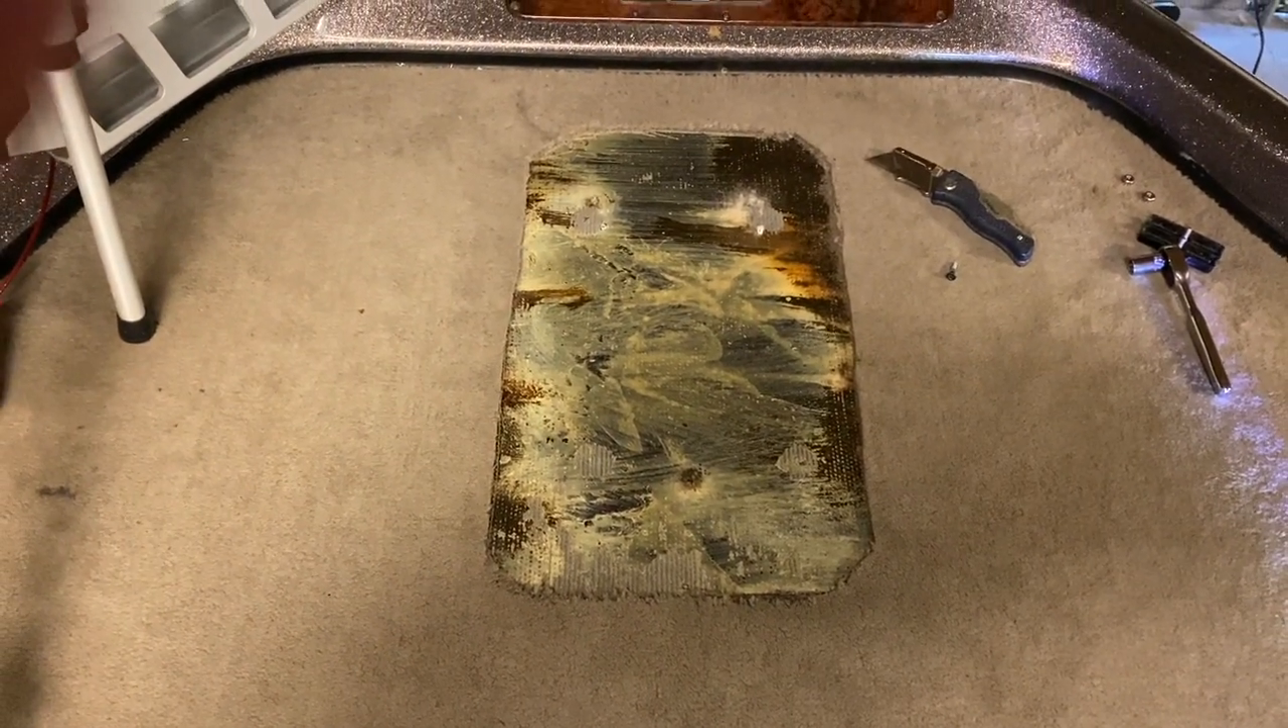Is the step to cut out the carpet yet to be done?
No.